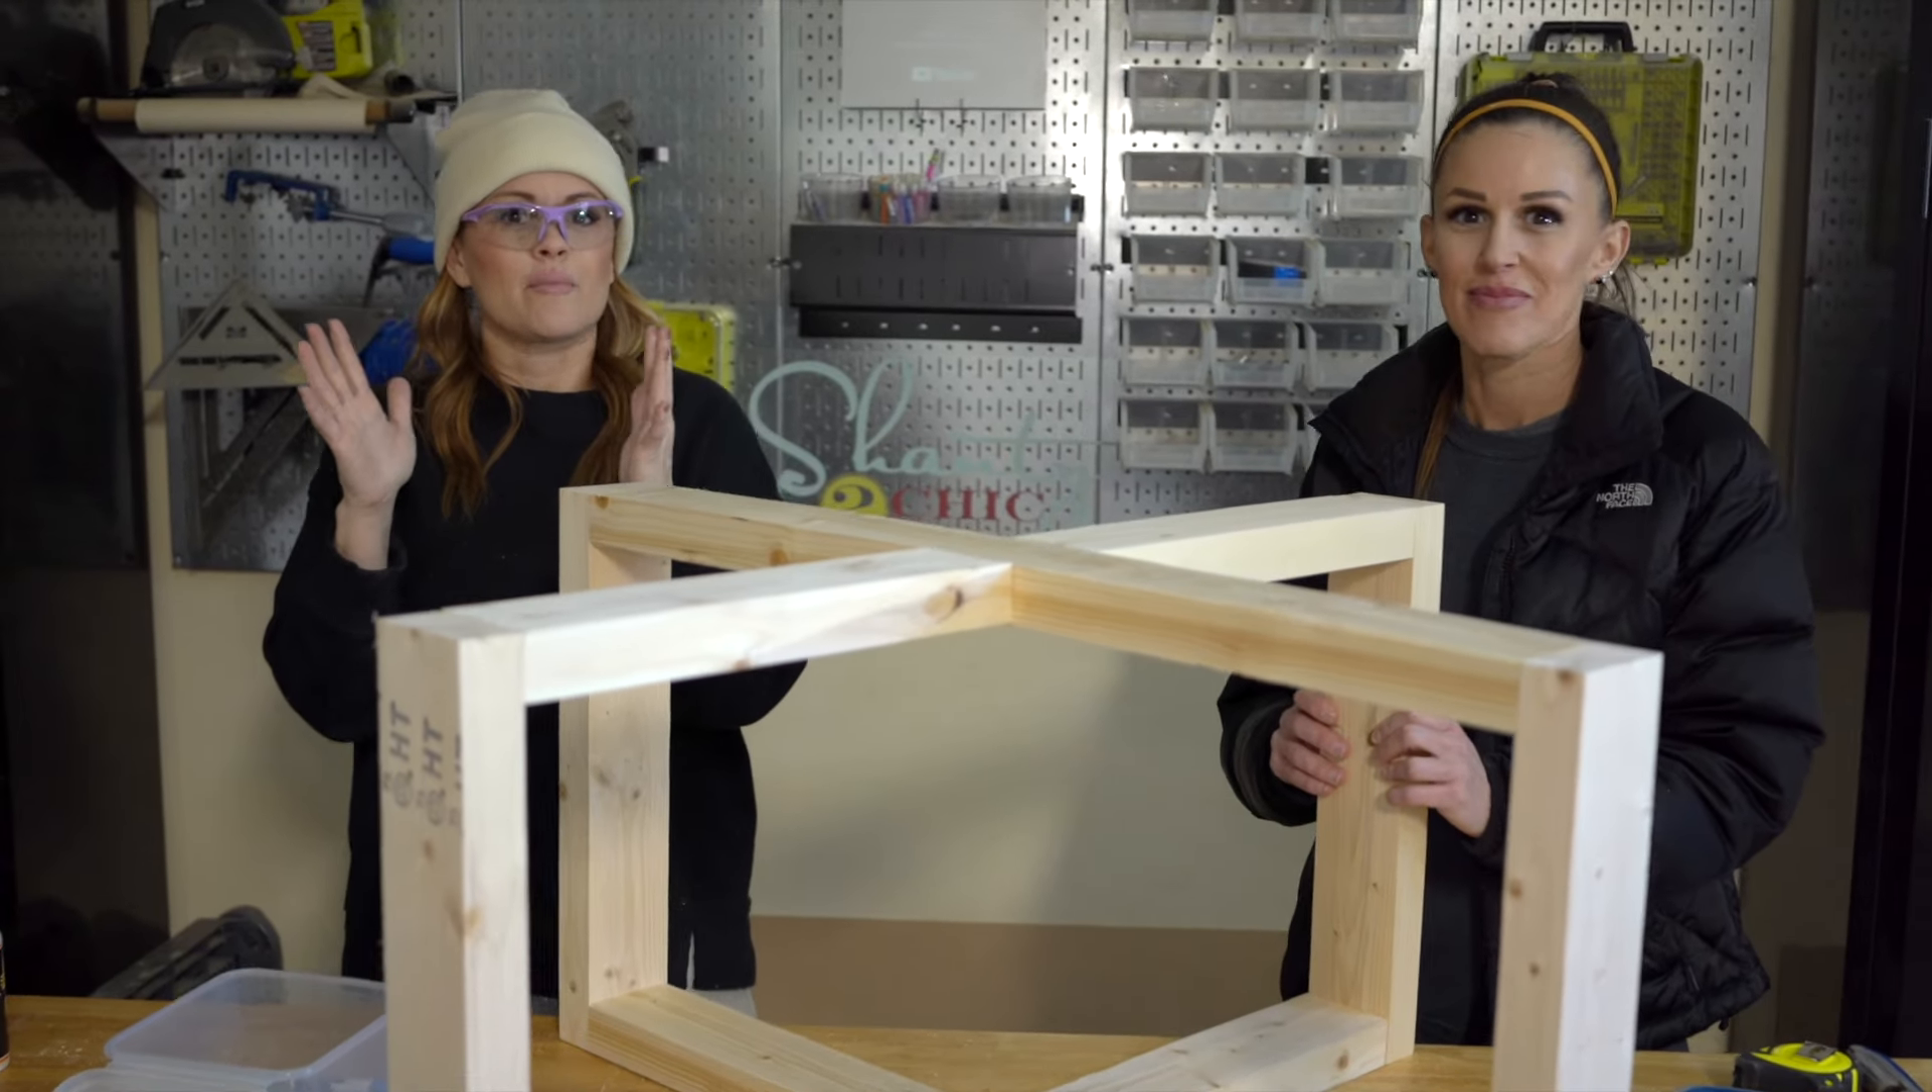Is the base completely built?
Yes.